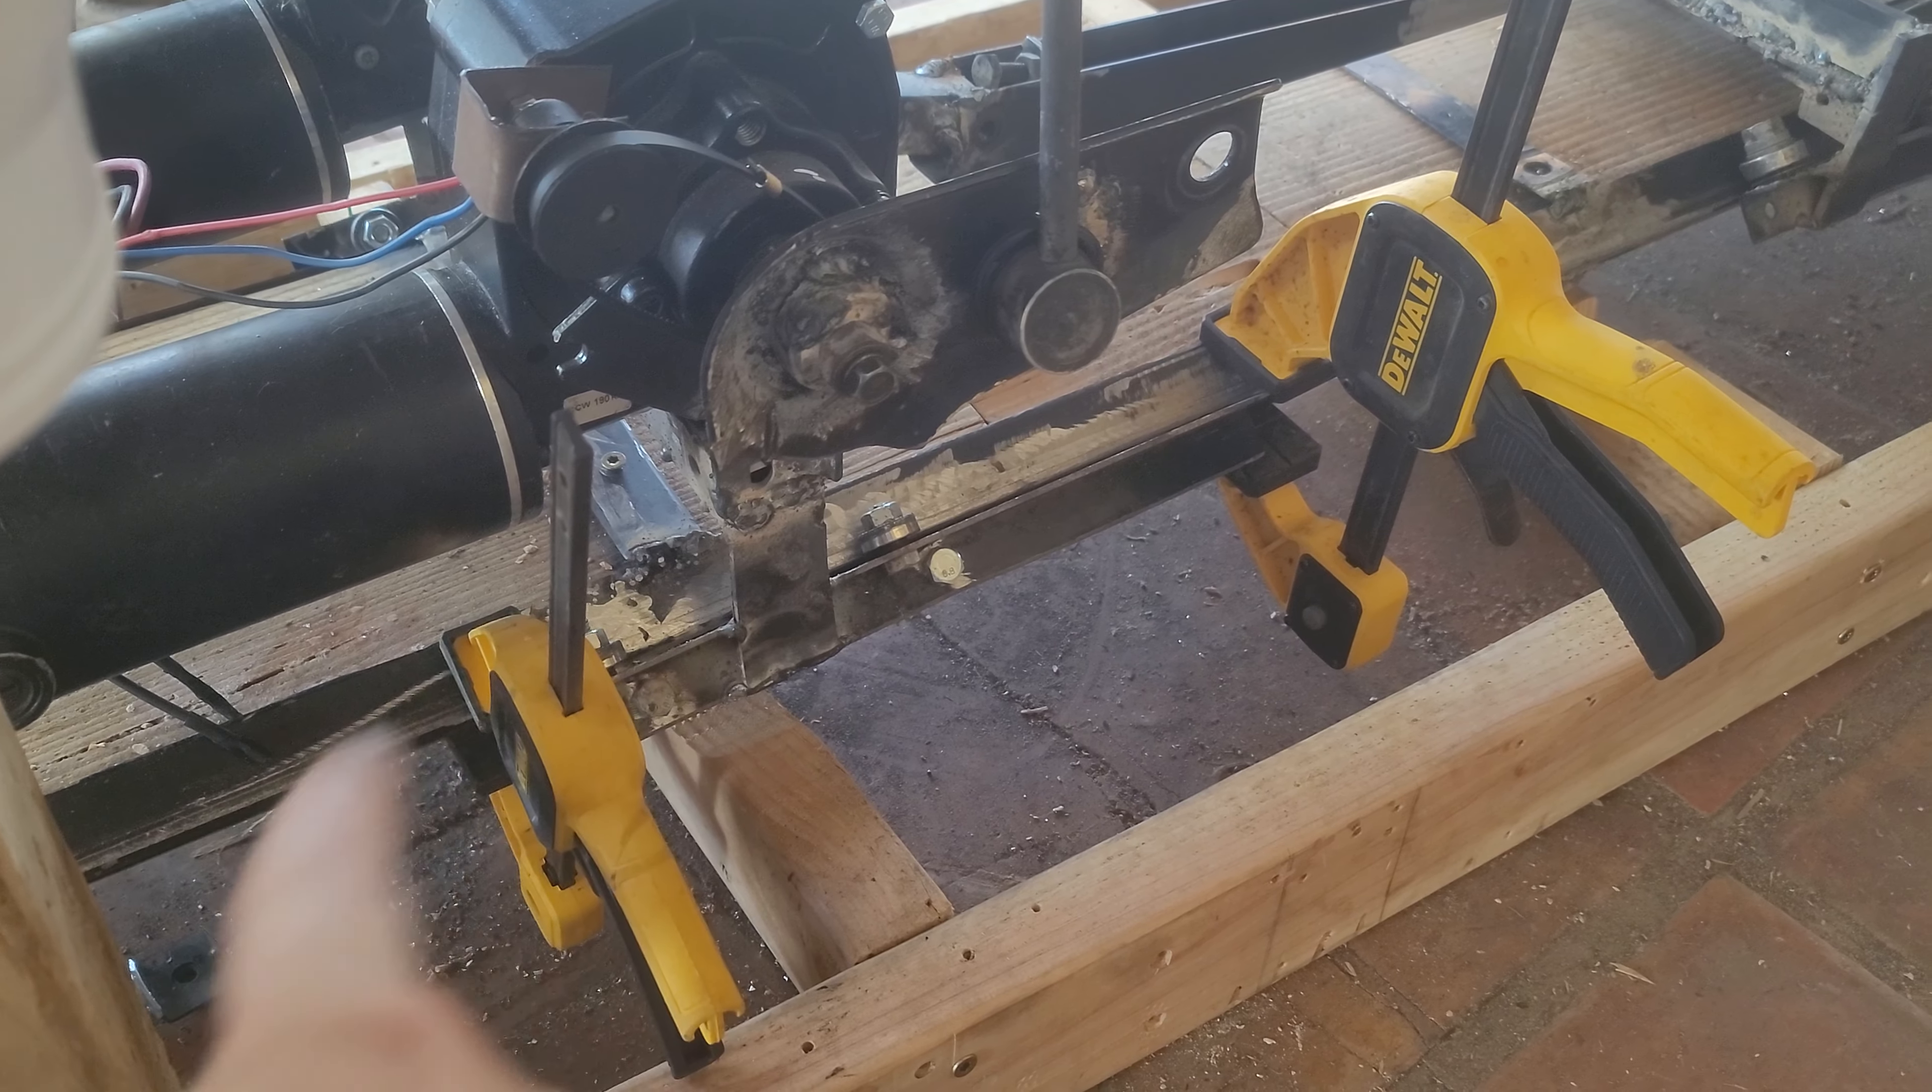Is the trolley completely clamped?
Yes.